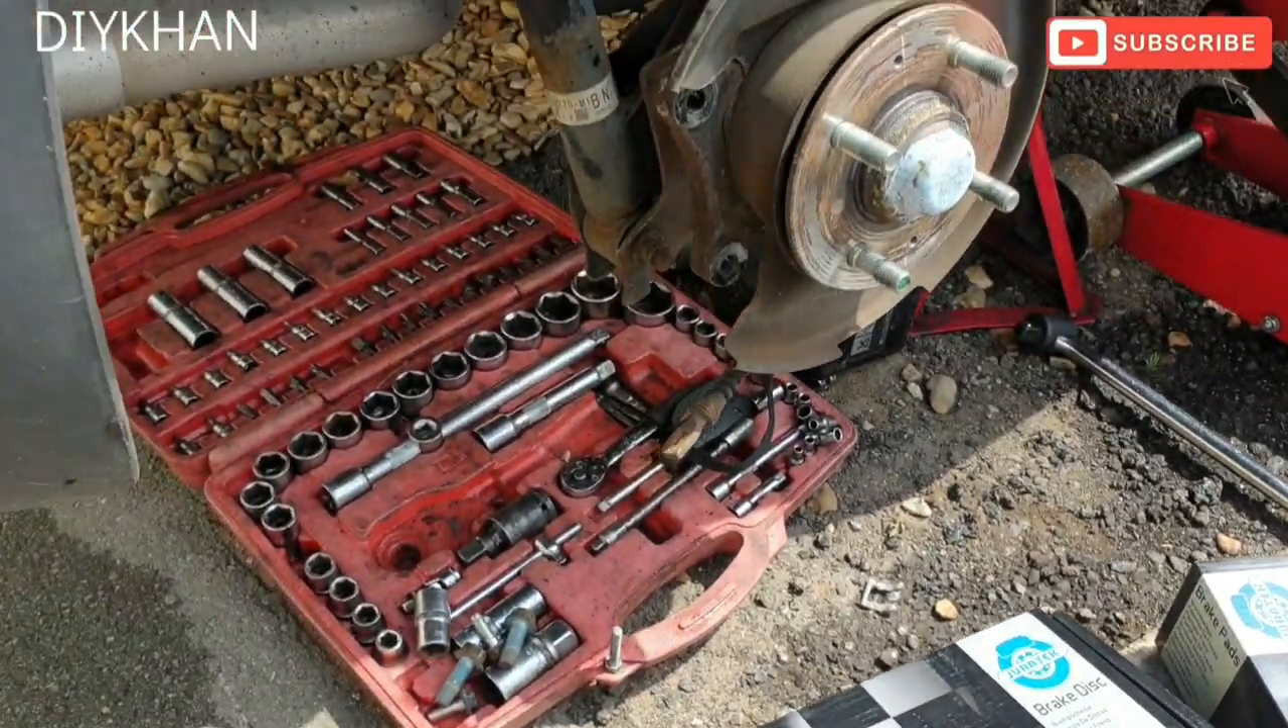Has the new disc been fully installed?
No.